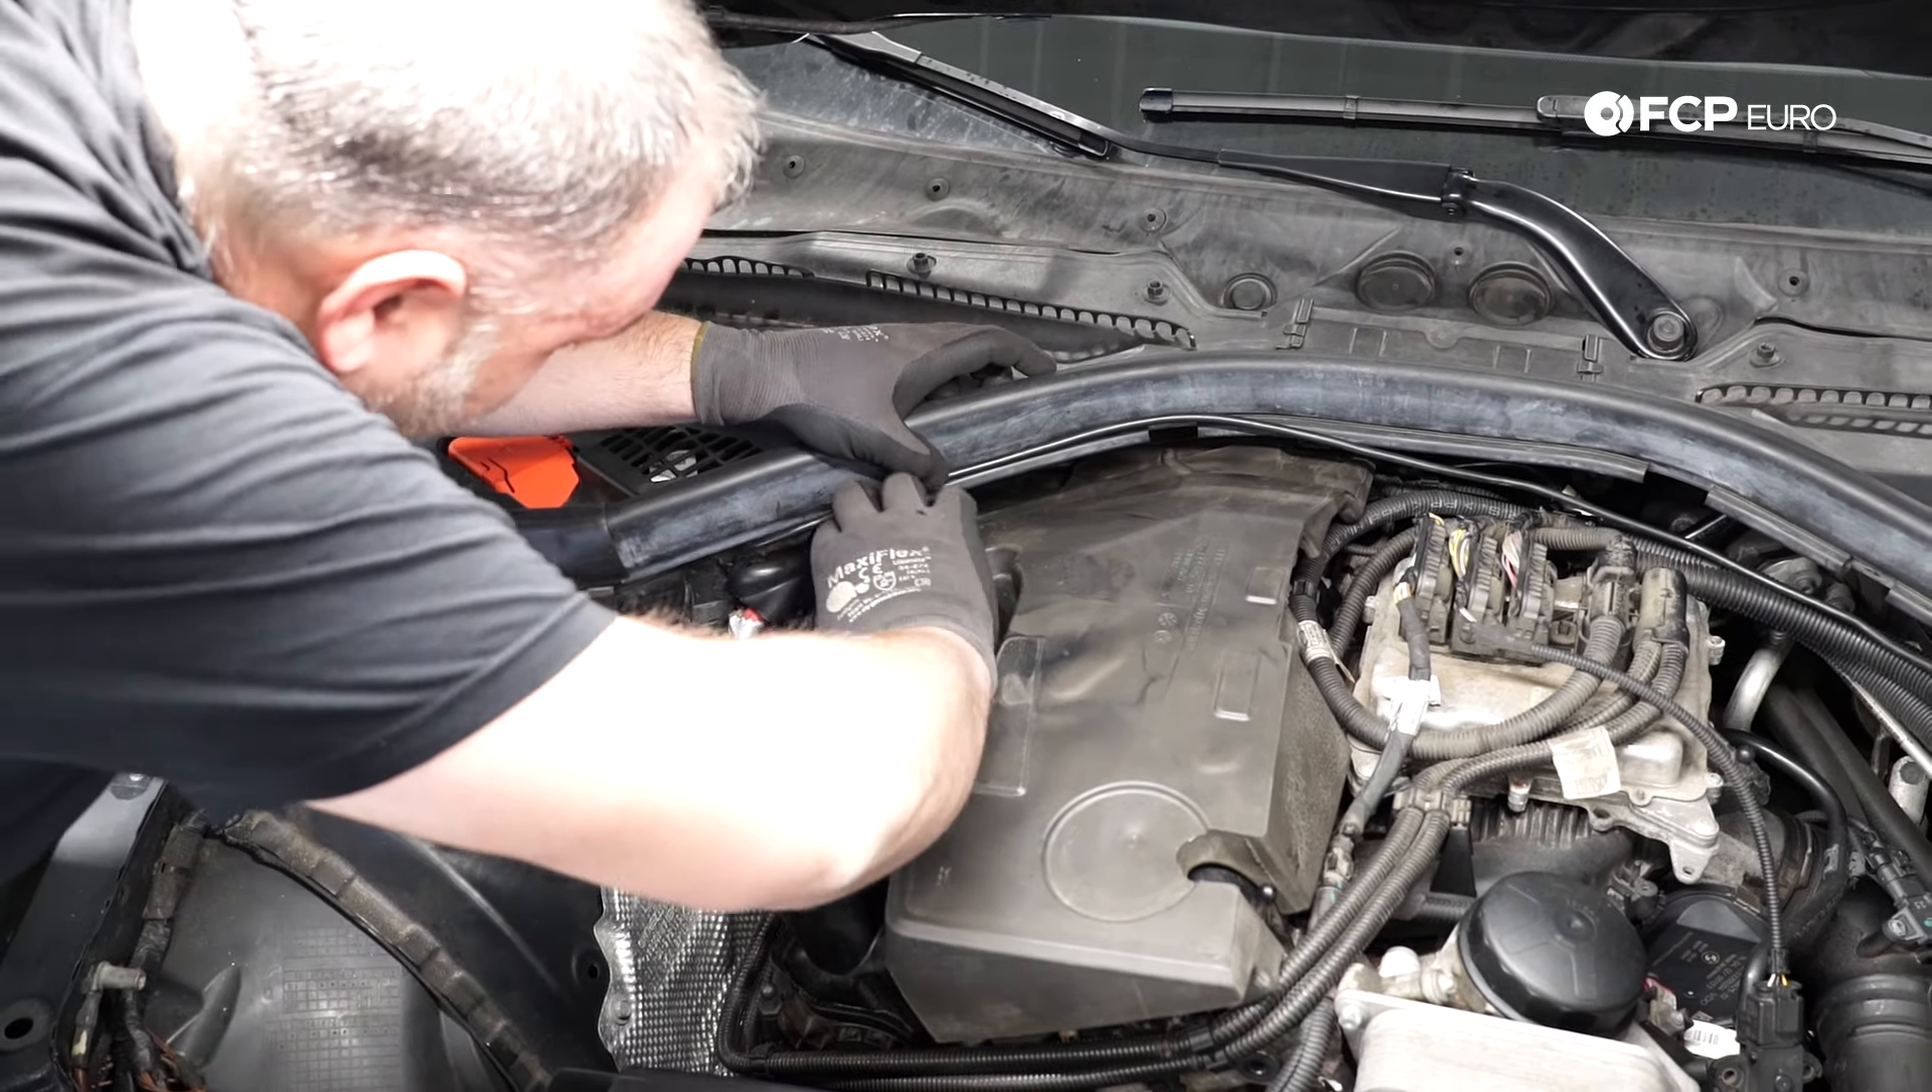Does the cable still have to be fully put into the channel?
Yes.